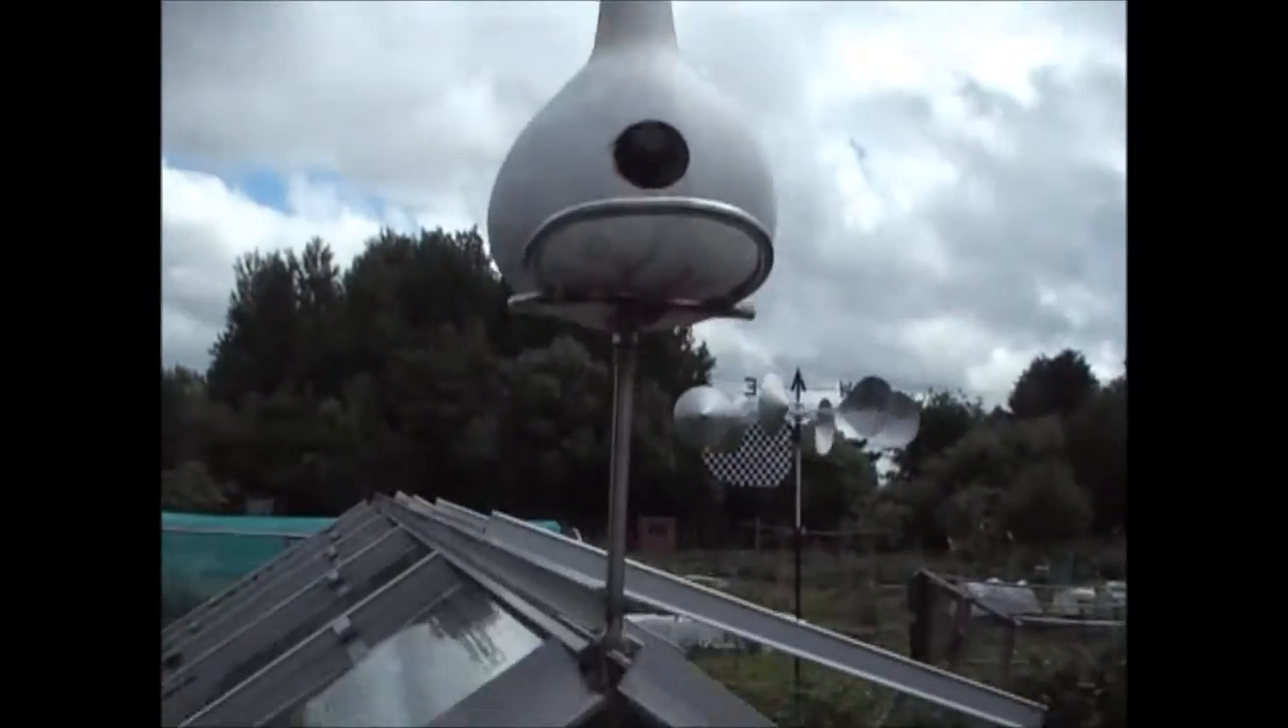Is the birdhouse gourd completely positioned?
Yes.